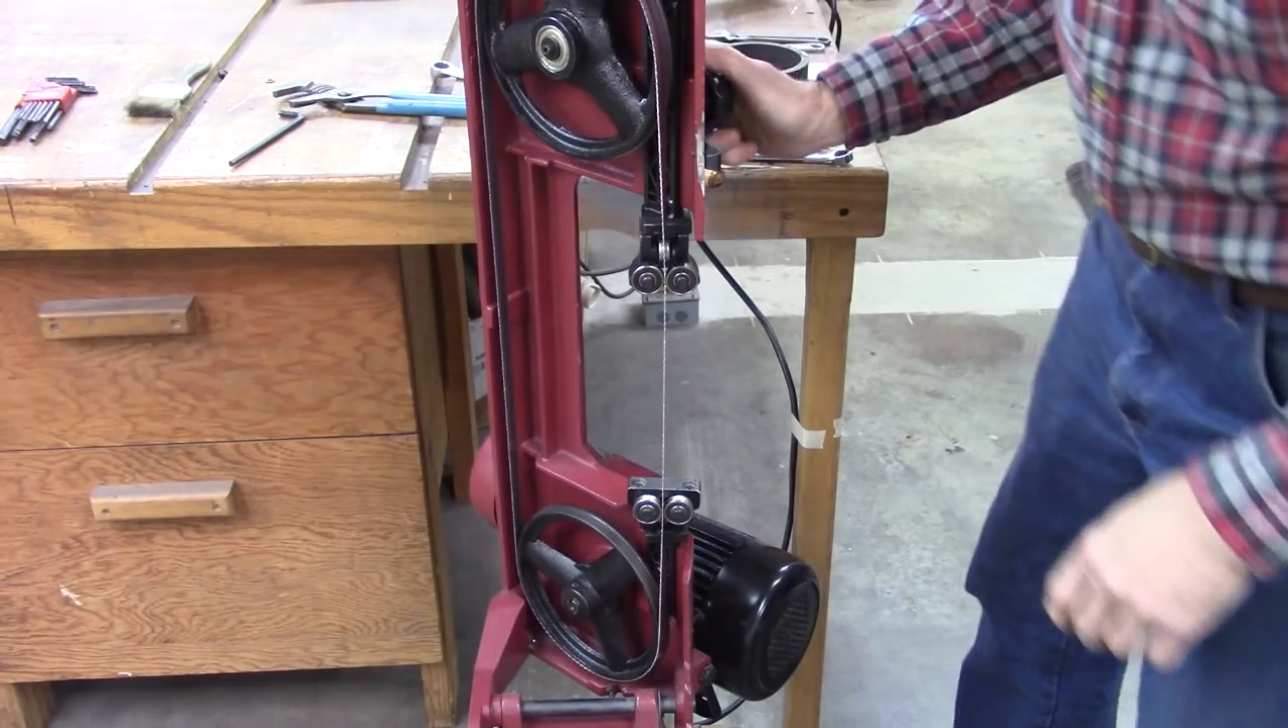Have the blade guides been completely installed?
Yes.